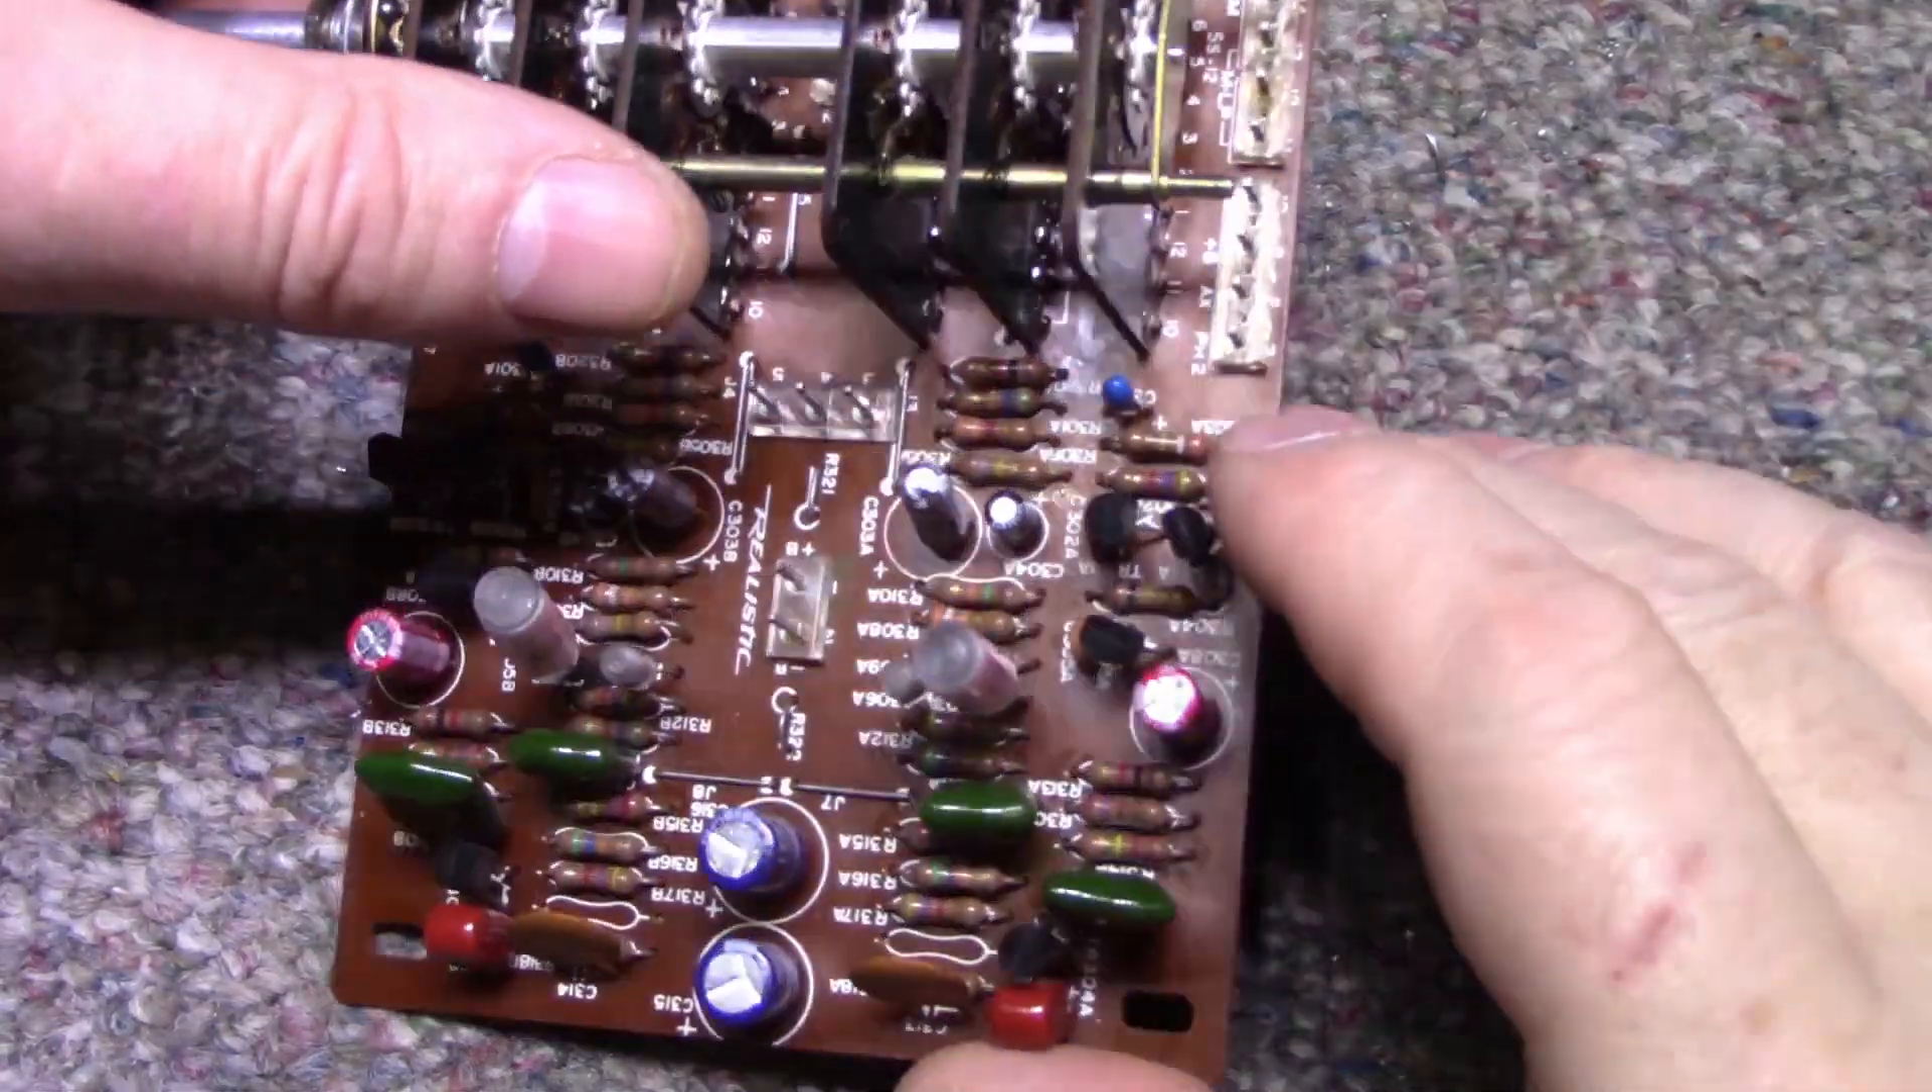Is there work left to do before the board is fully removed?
No.